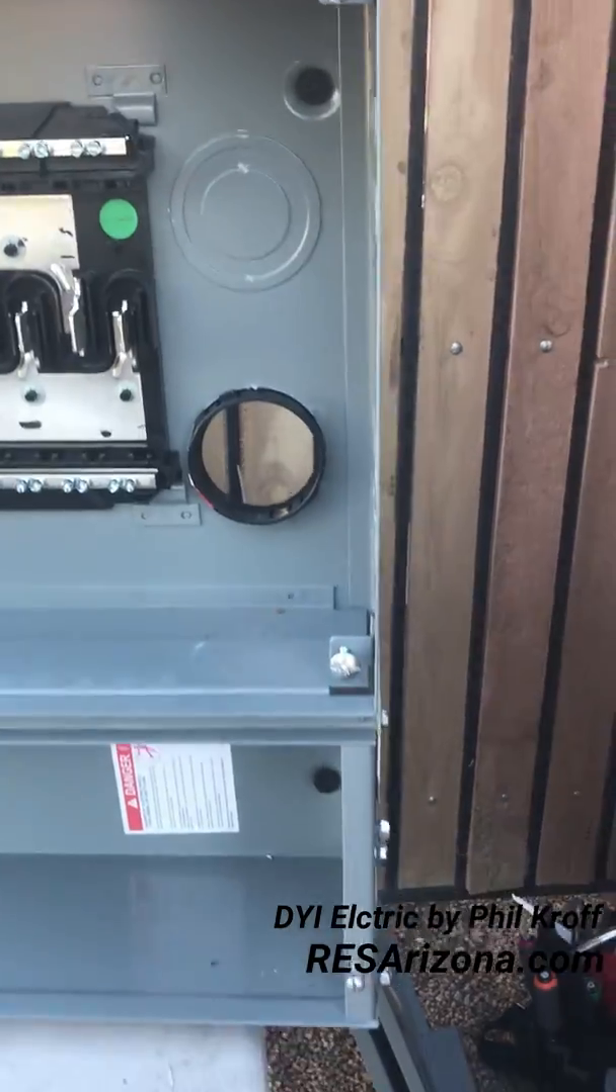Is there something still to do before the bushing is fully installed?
No.